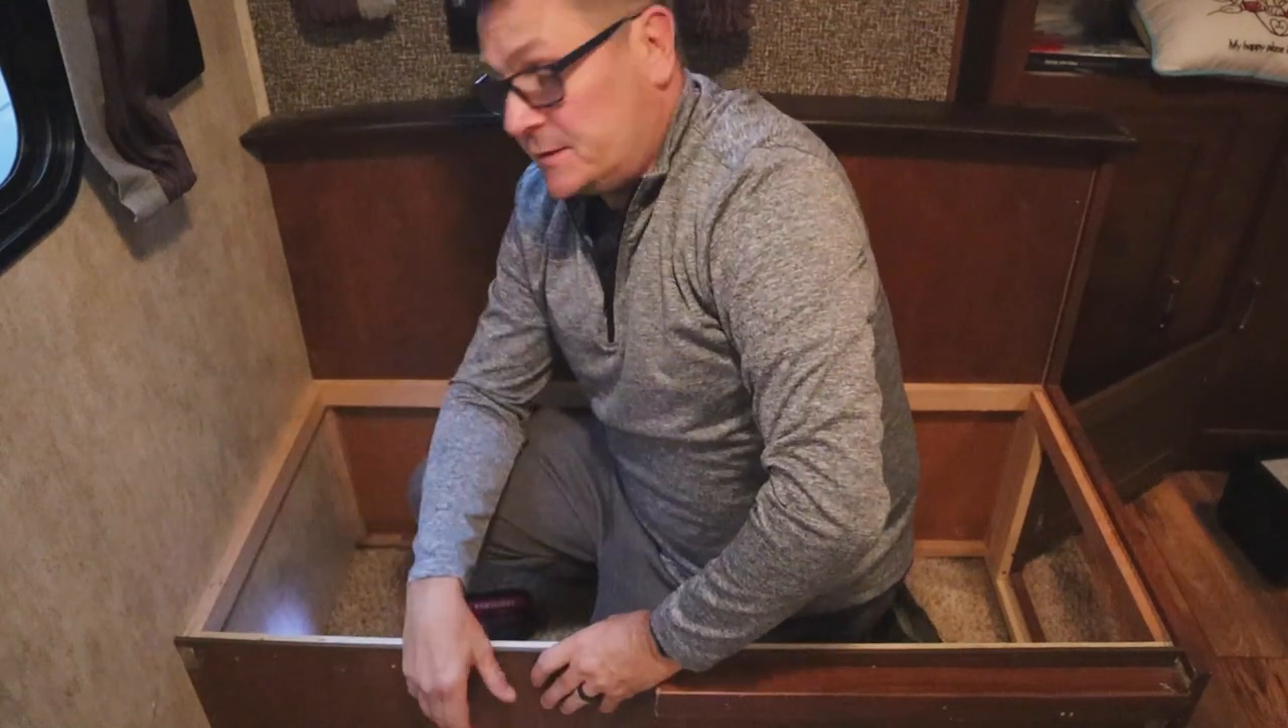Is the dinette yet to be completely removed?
Yes.